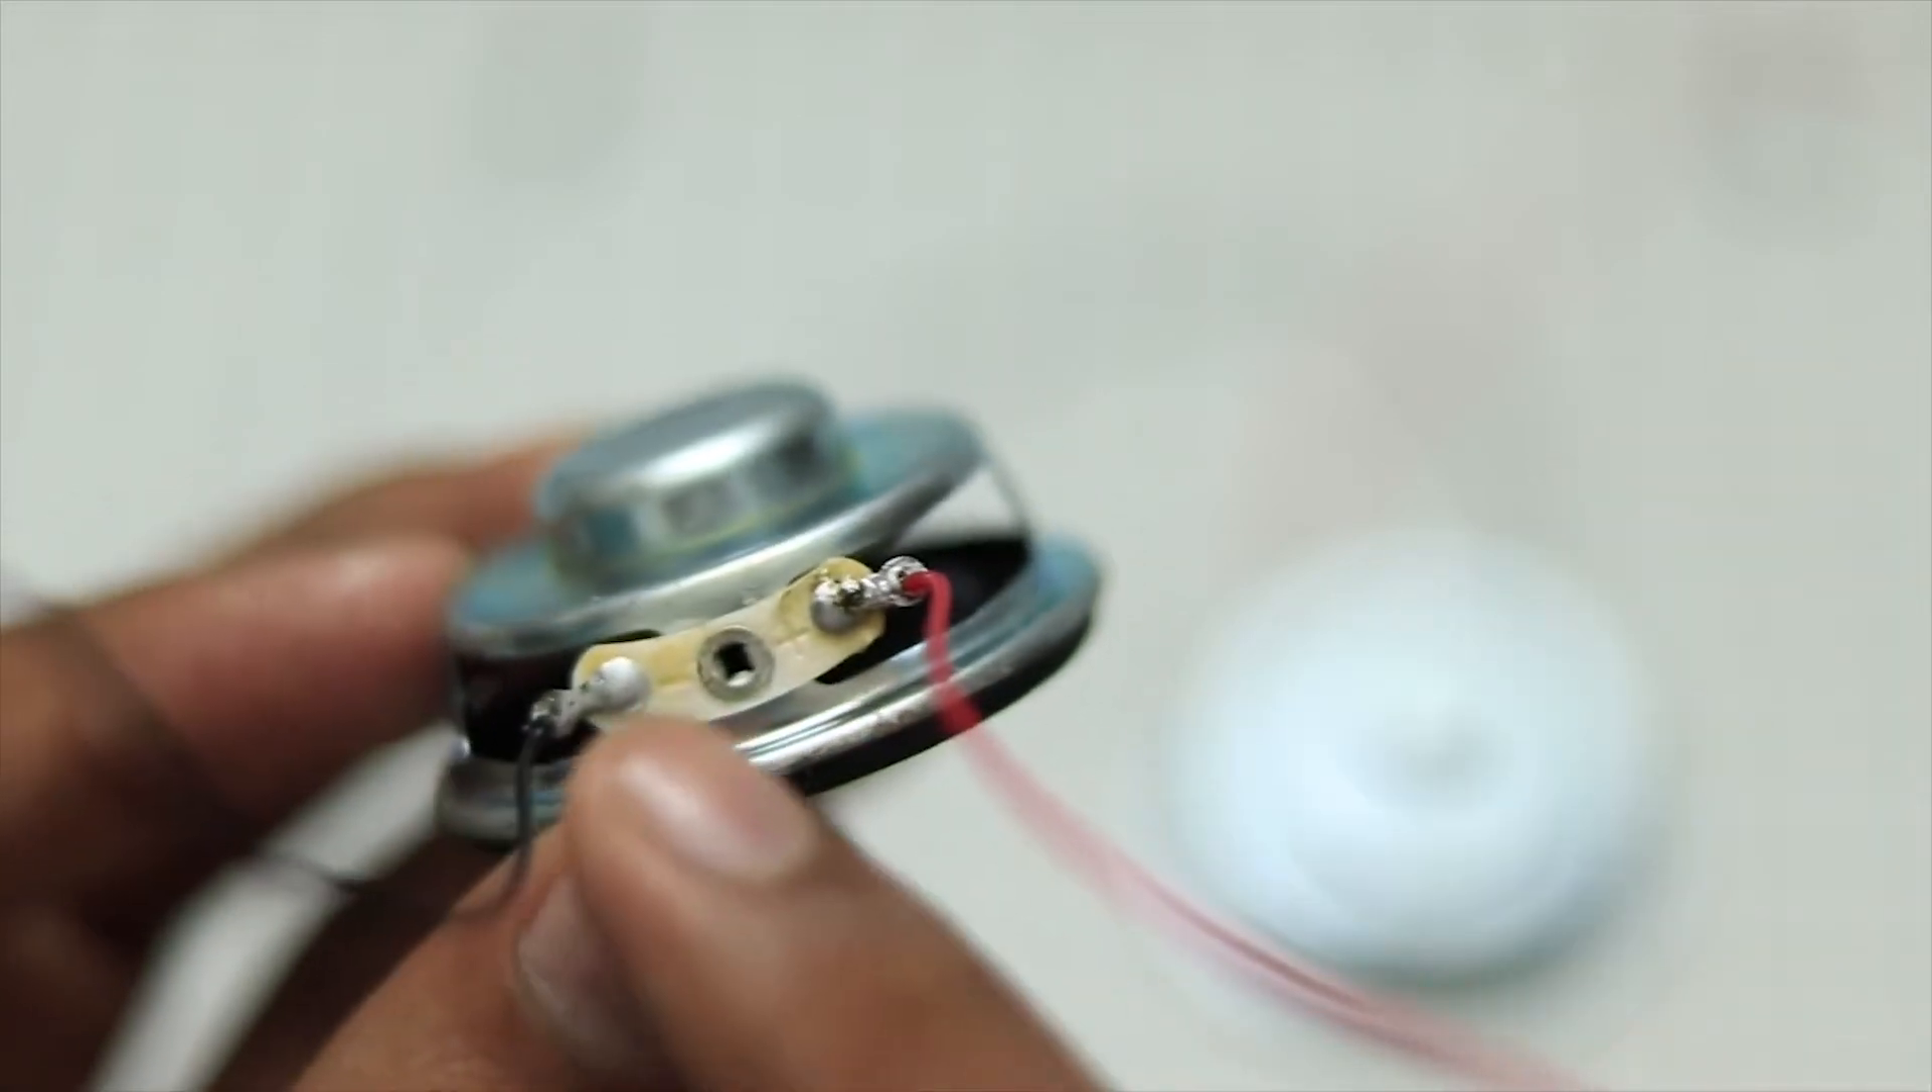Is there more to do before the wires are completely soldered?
No.